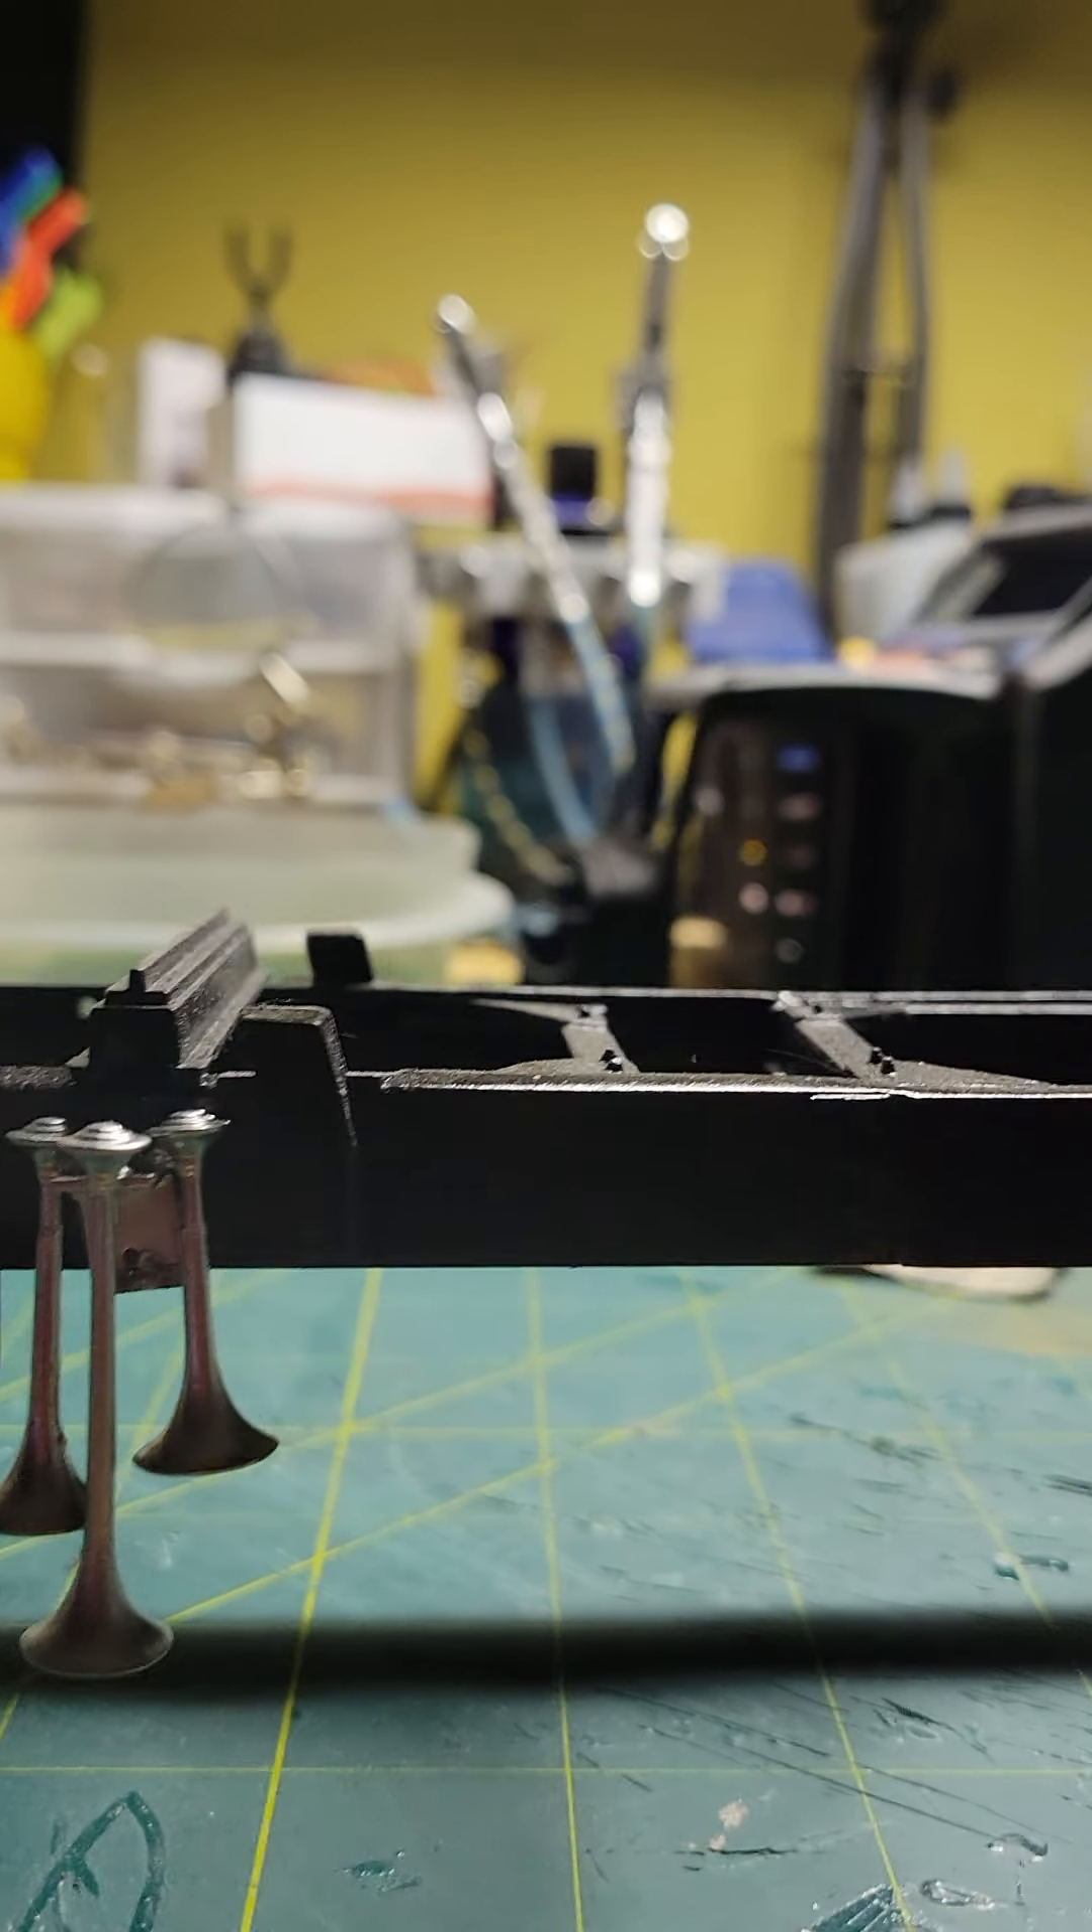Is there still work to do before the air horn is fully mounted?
No.